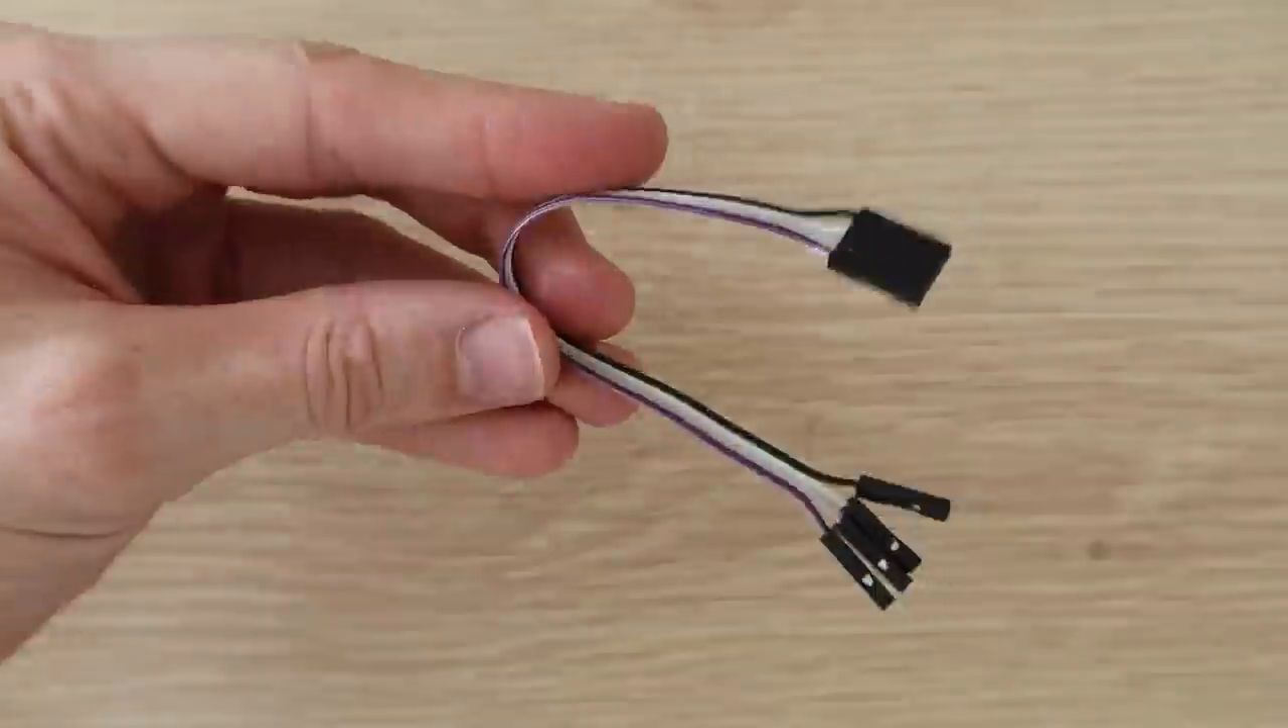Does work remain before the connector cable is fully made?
No.